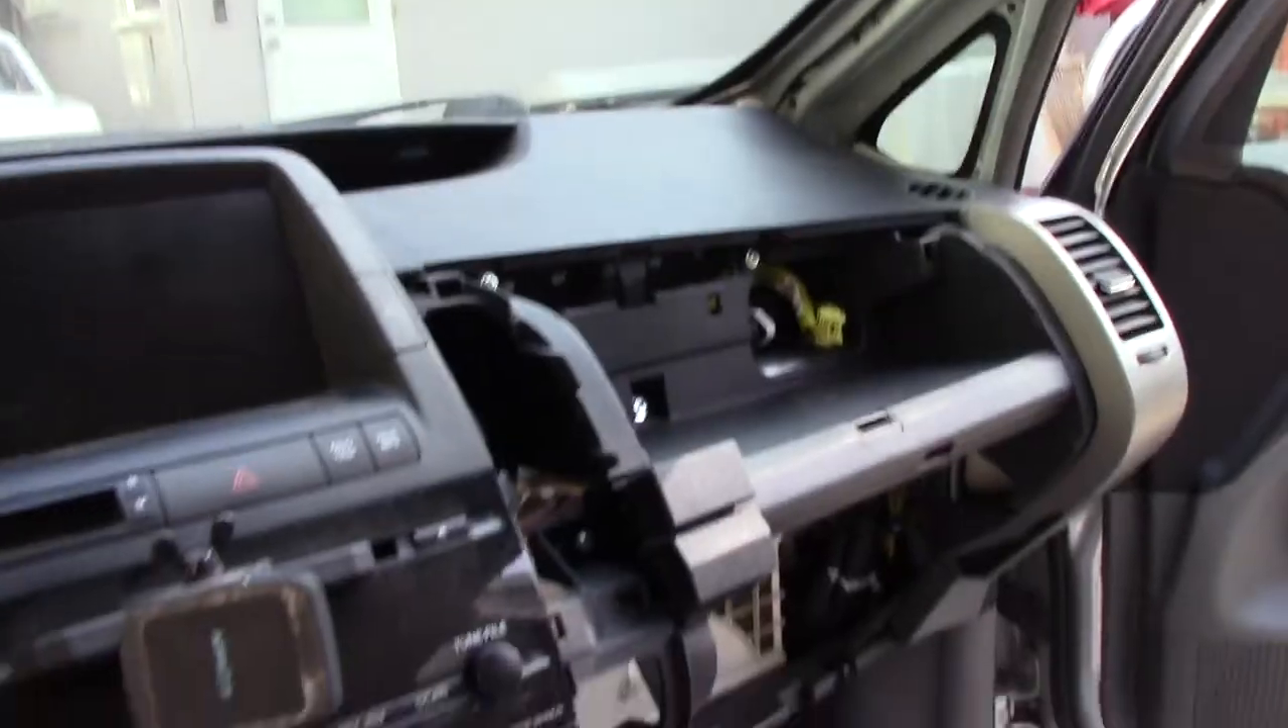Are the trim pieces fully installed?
No.